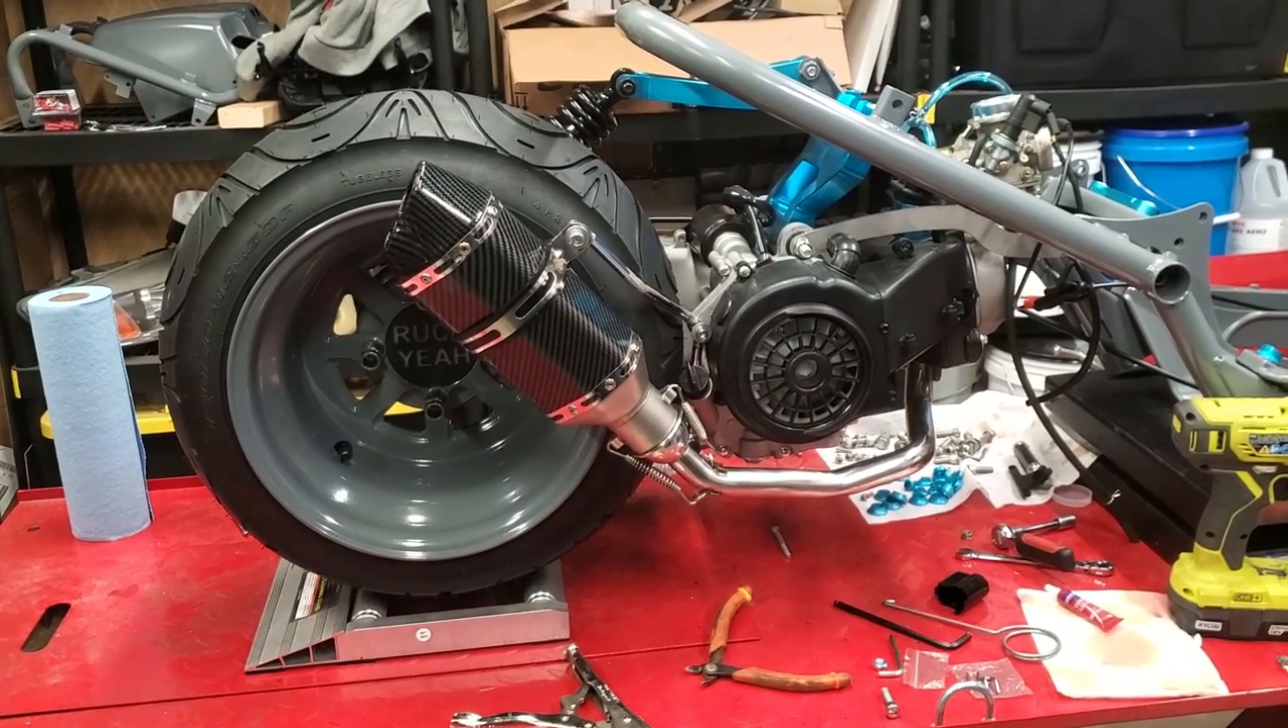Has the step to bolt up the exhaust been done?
Yes.